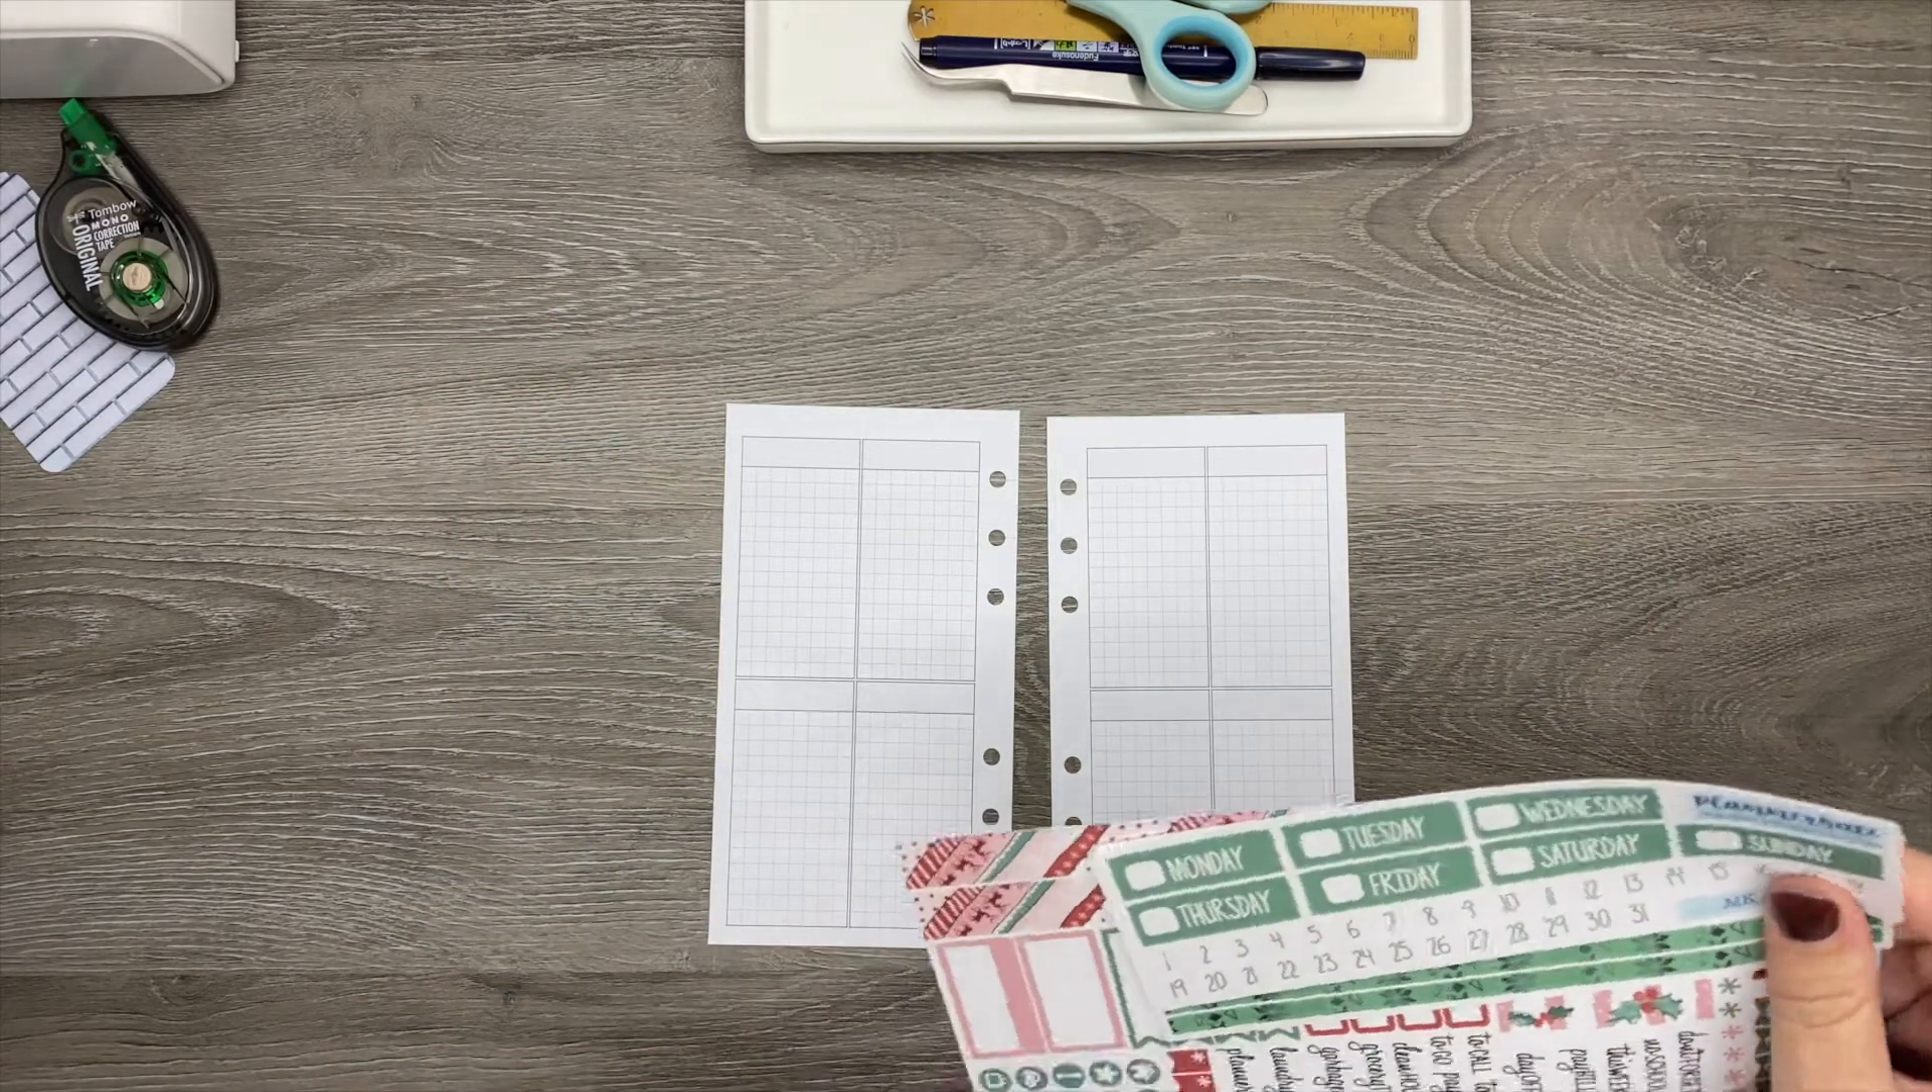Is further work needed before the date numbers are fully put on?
Yes.